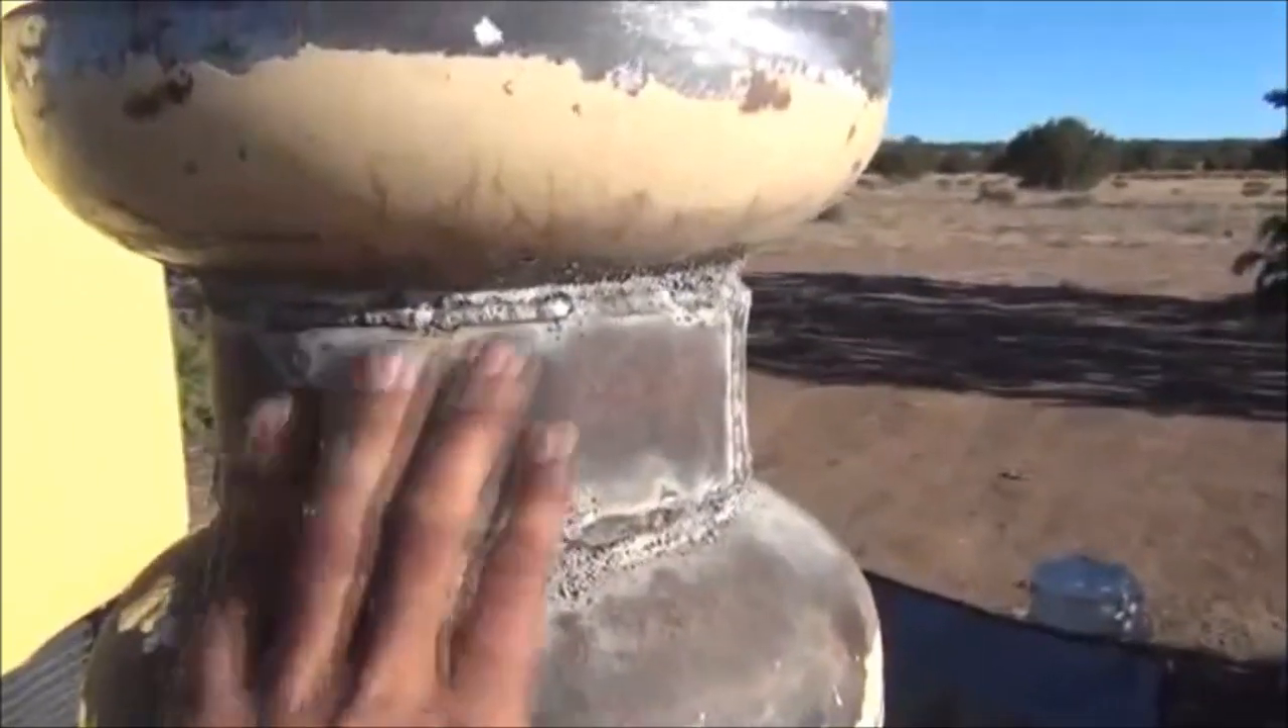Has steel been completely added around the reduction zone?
Yes.